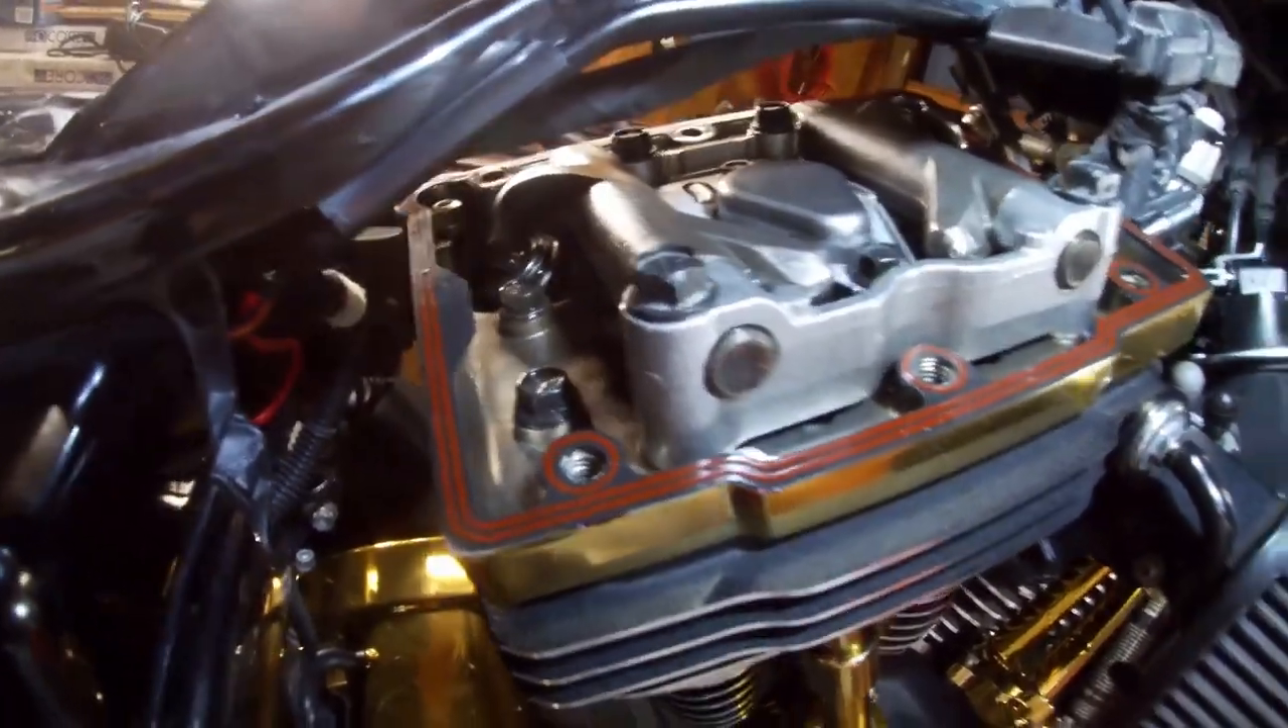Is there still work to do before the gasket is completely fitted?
No.